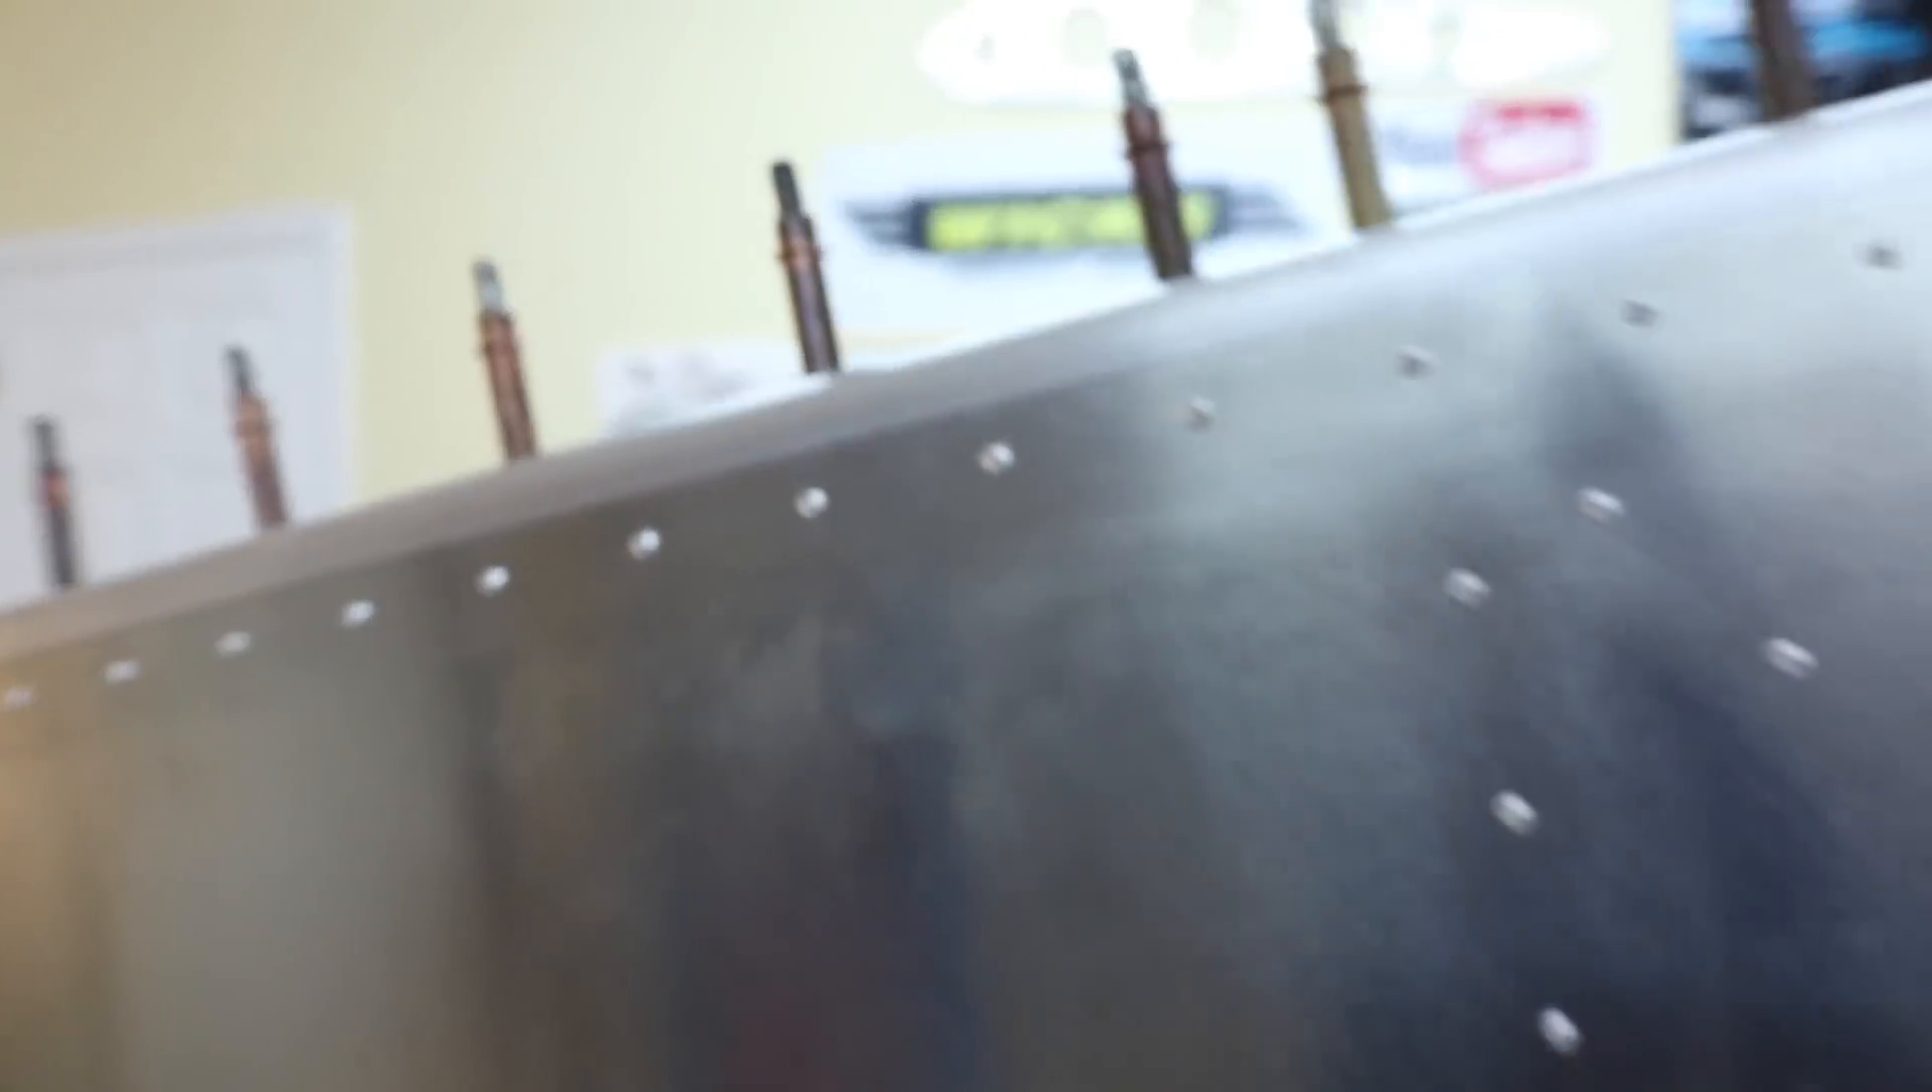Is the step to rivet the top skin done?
No.